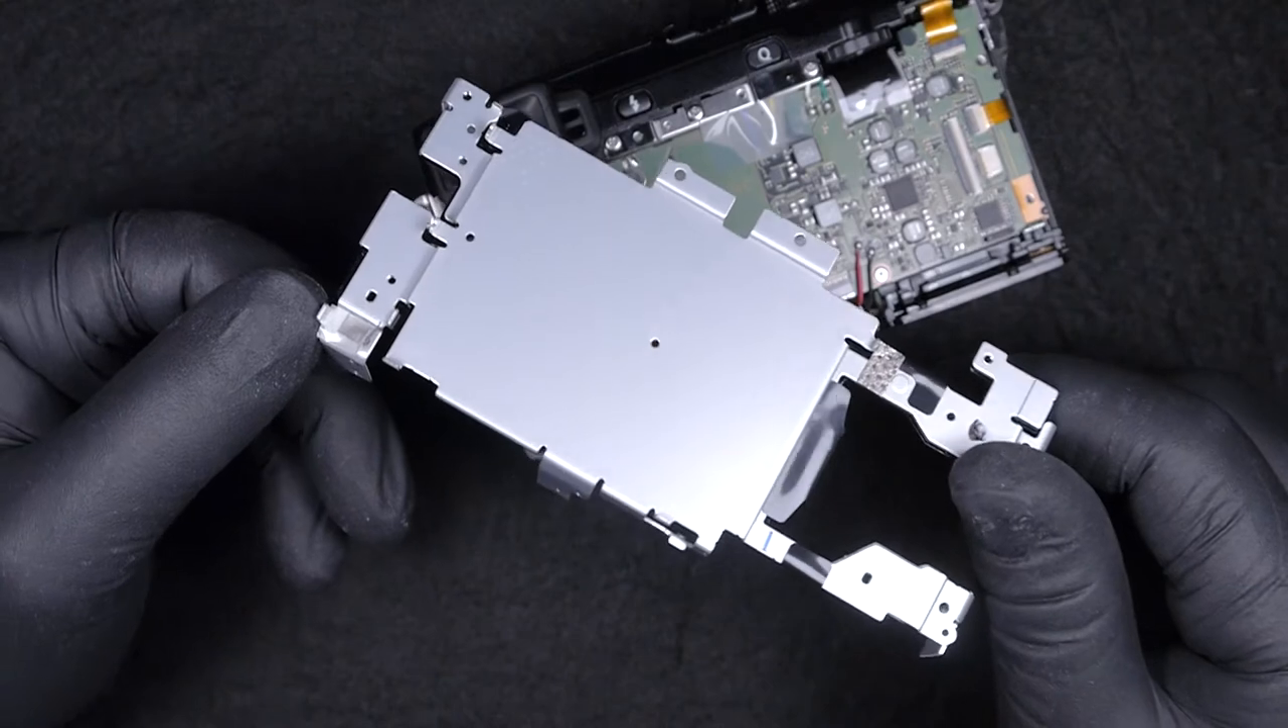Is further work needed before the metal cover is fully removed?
No.